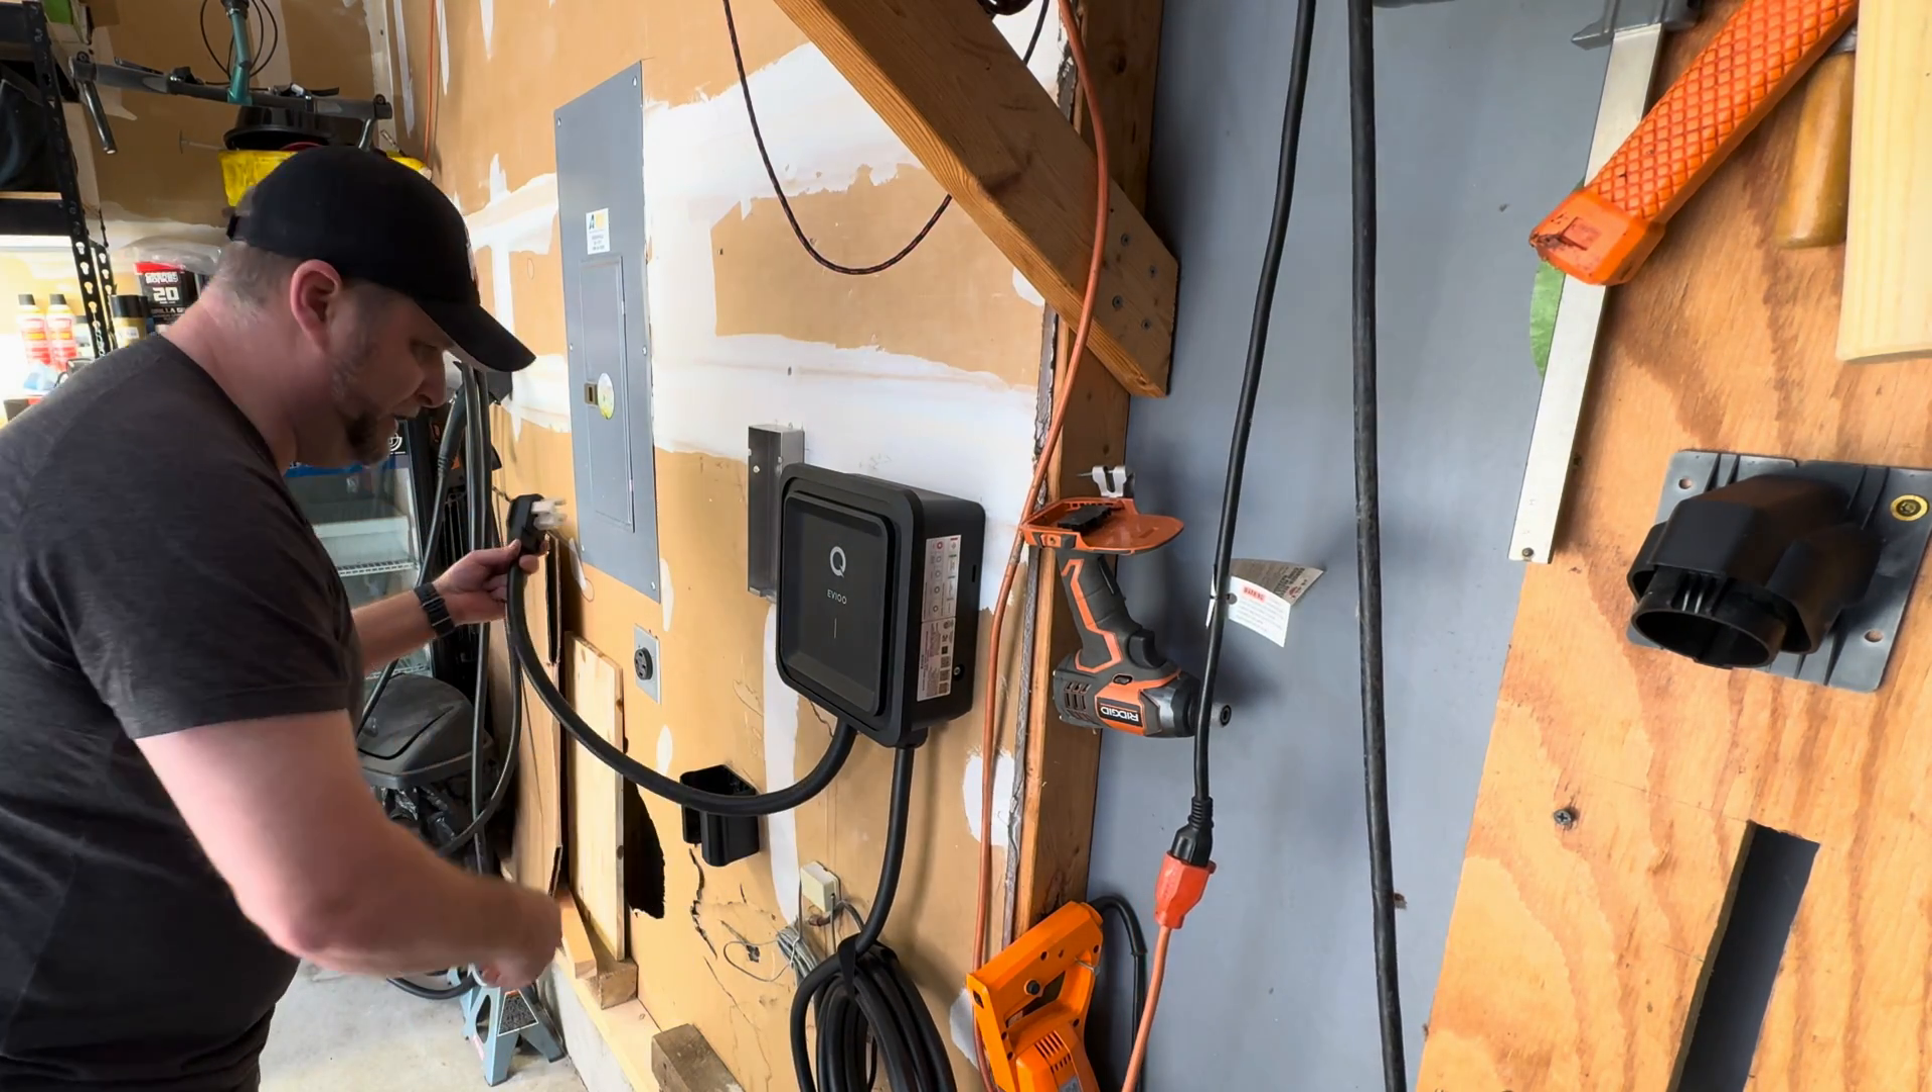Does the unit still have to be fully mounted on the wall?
No.